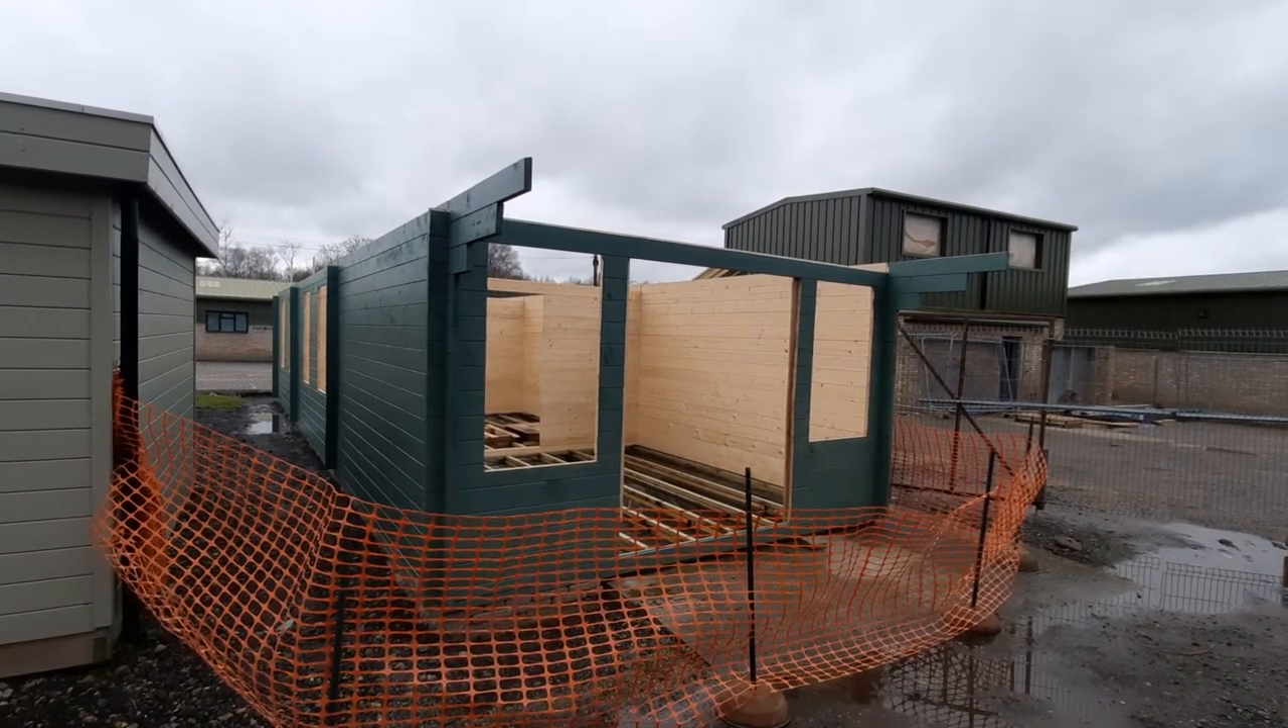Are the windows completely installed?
No.